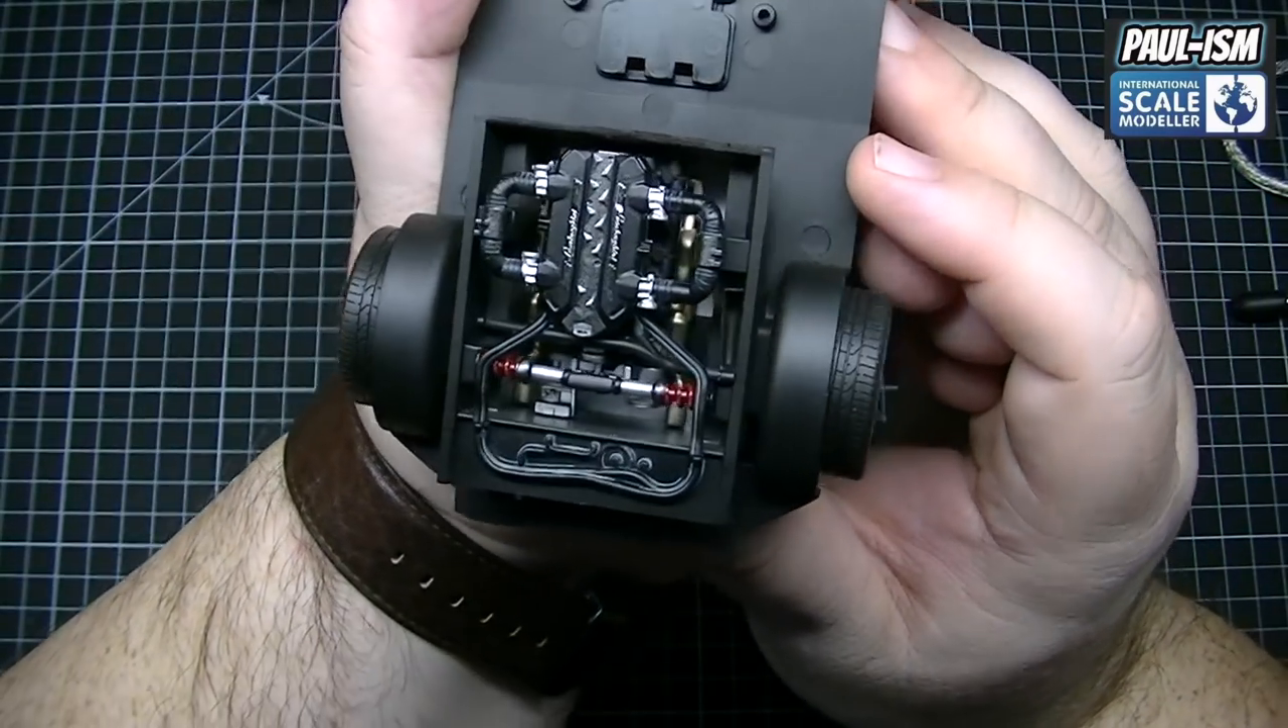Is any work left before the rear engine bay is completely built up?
No.